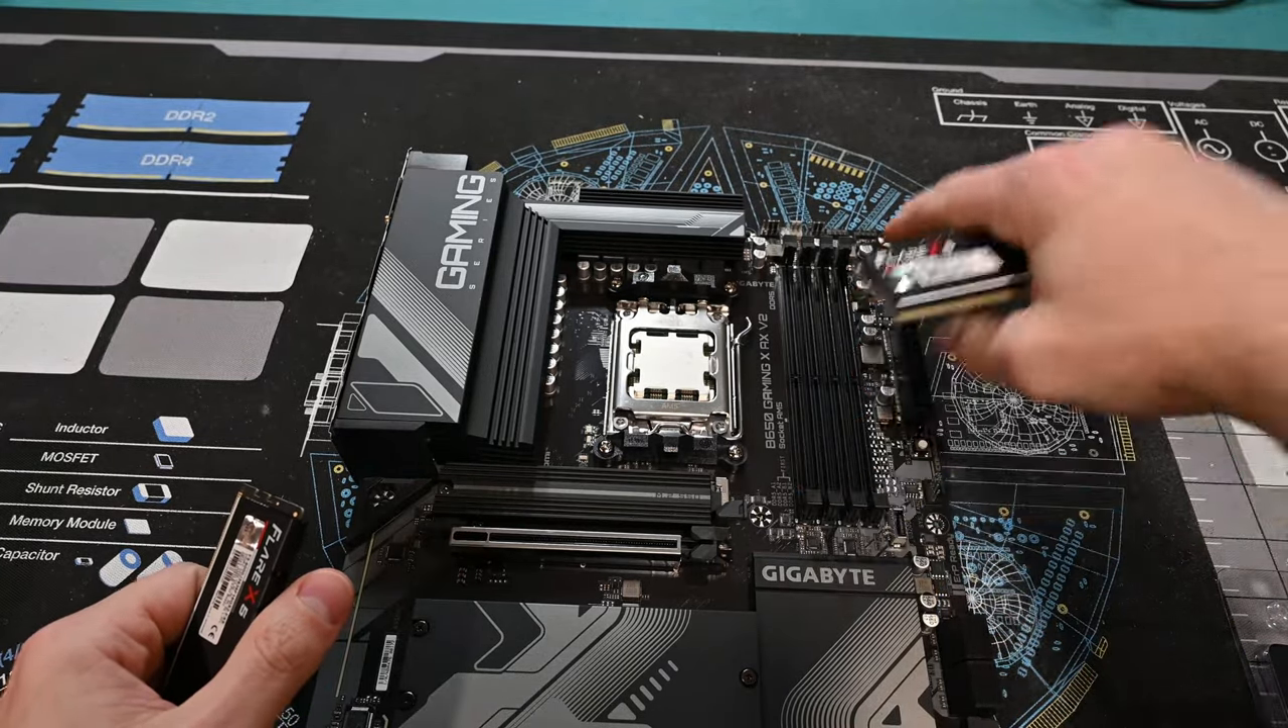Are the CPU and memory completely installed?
No.